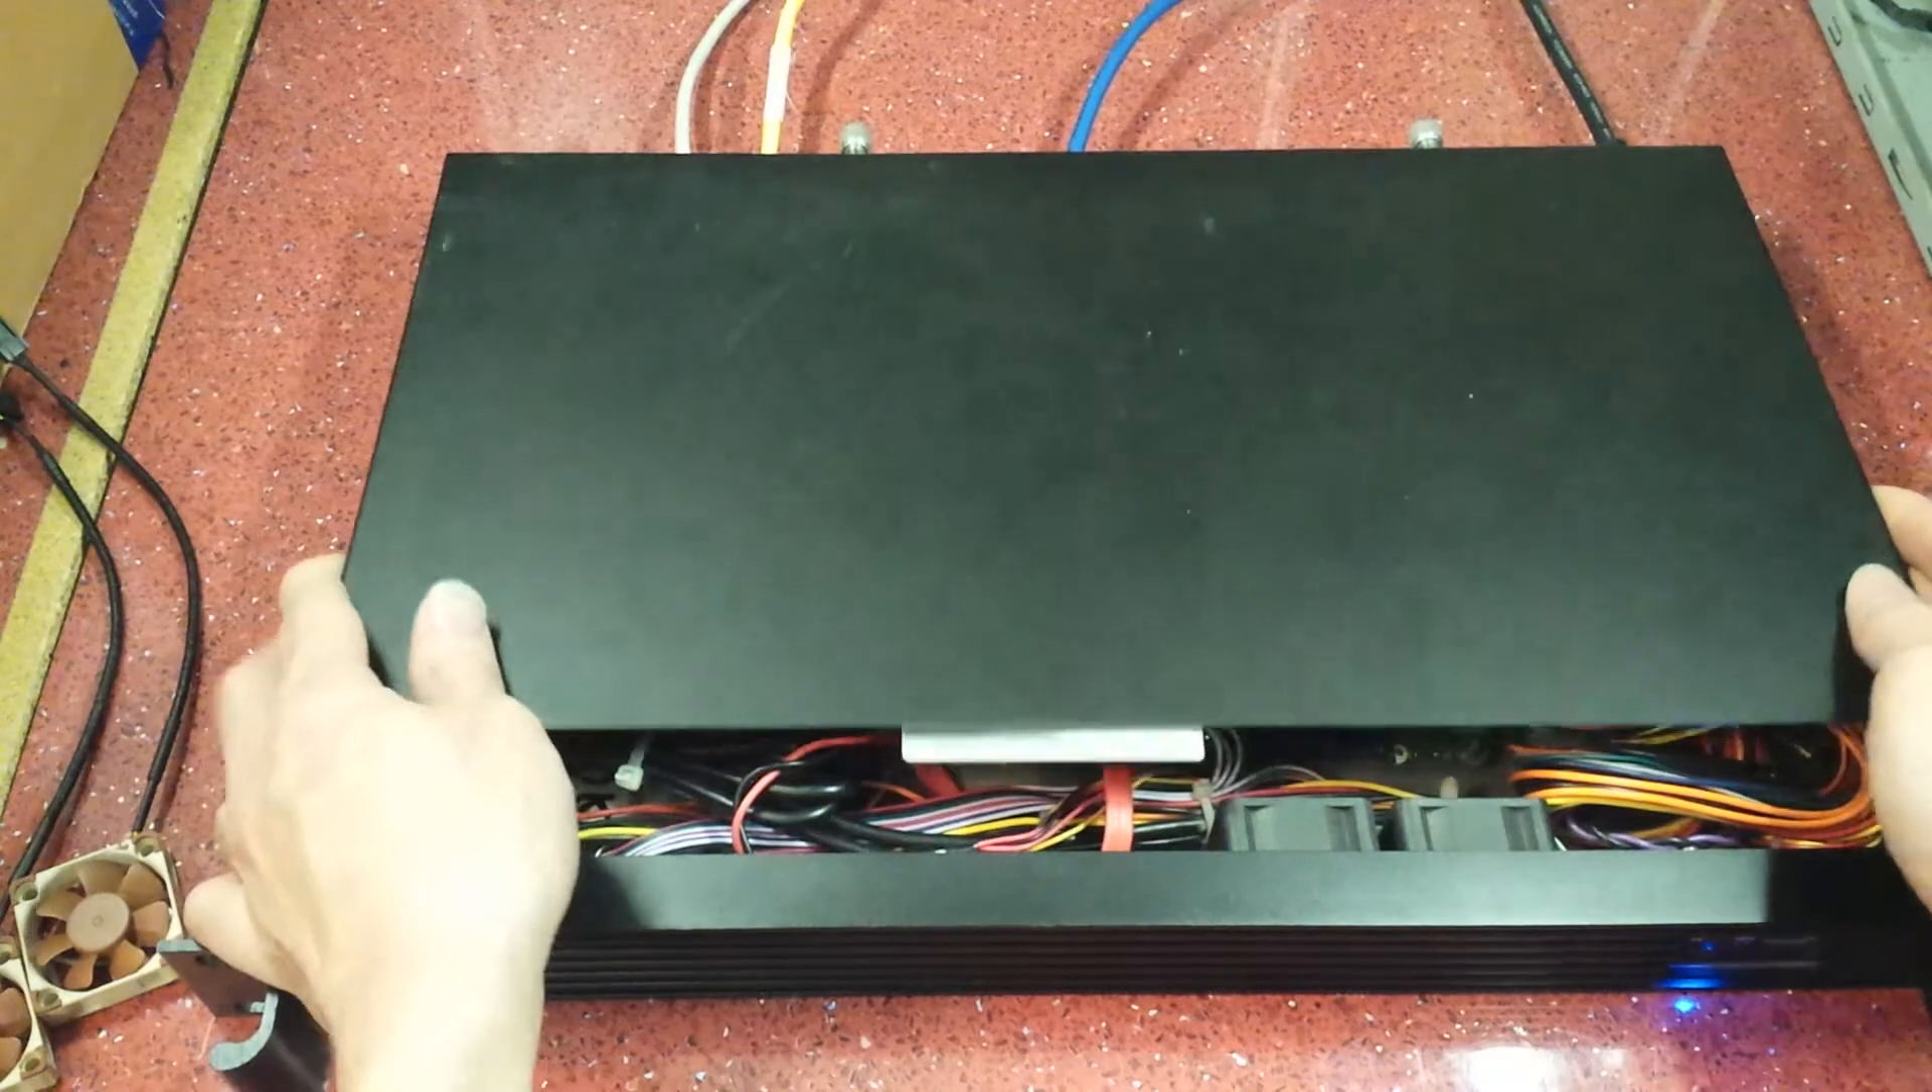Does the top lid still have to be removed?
Yes.